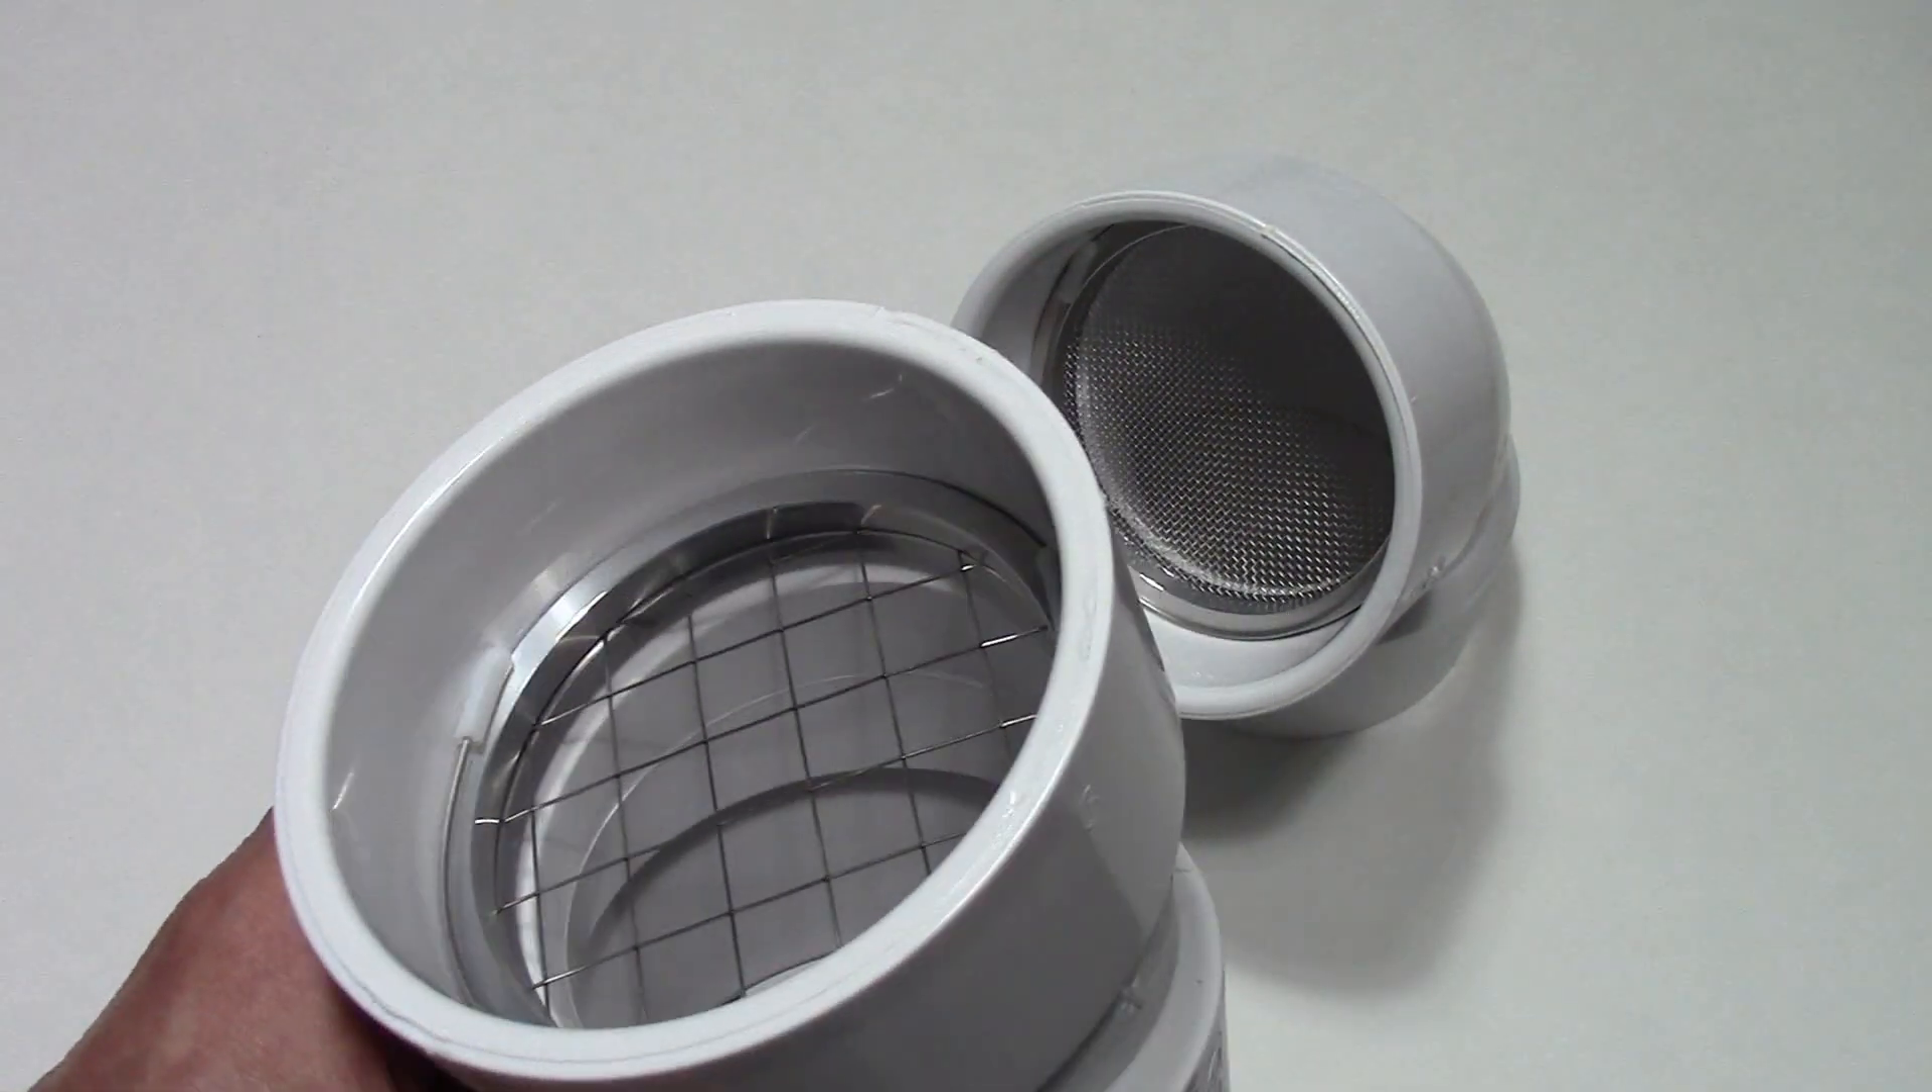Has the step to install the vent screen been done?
Yes.